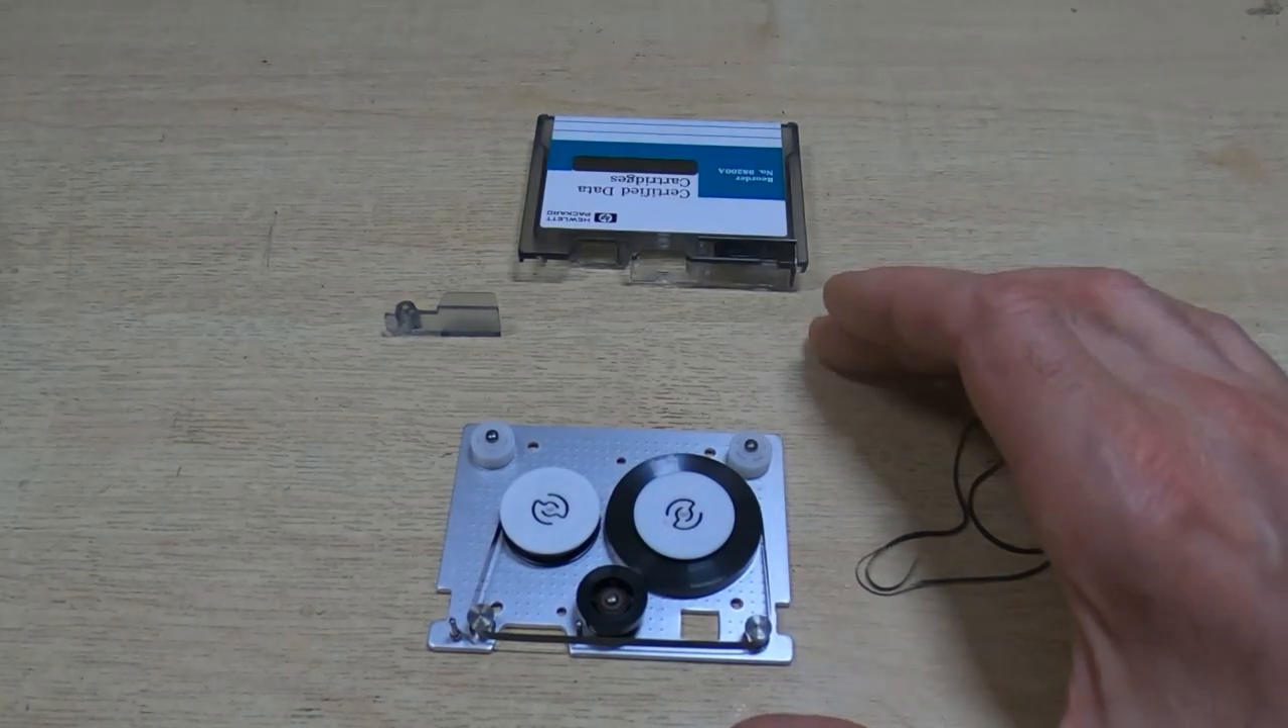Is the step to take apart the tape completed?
Yes.